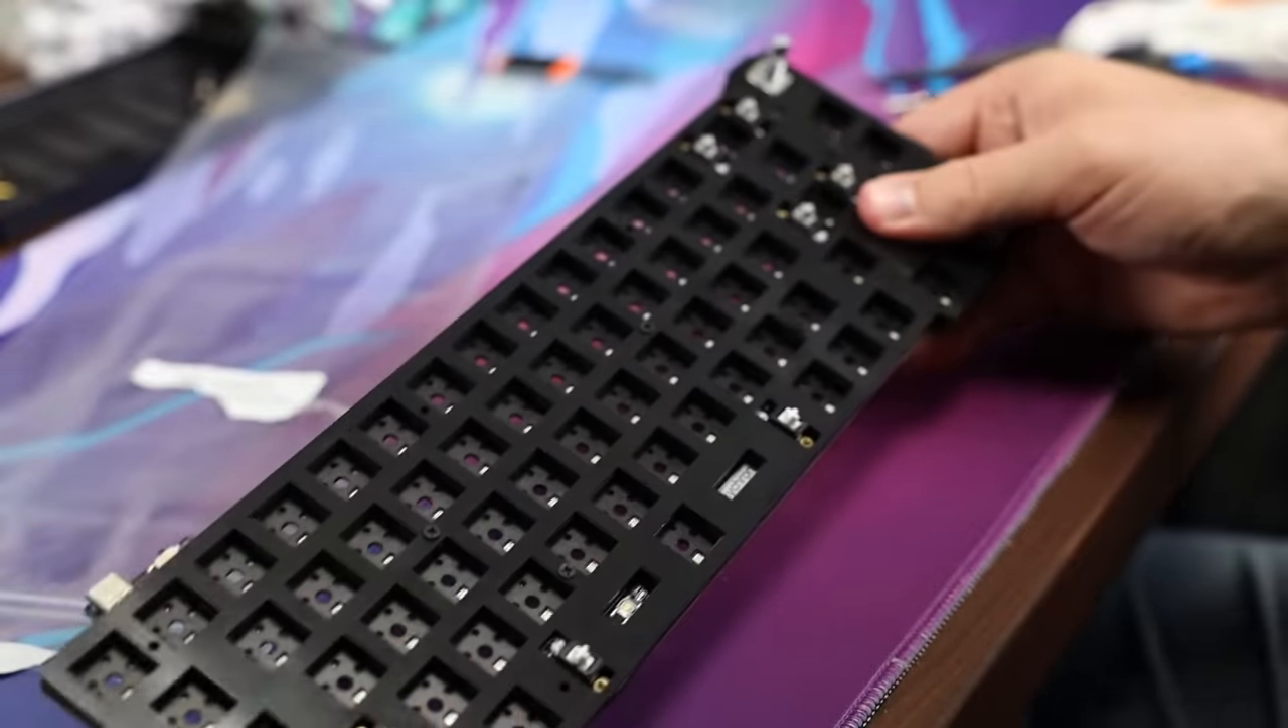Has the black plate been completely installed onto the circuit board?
Yes.